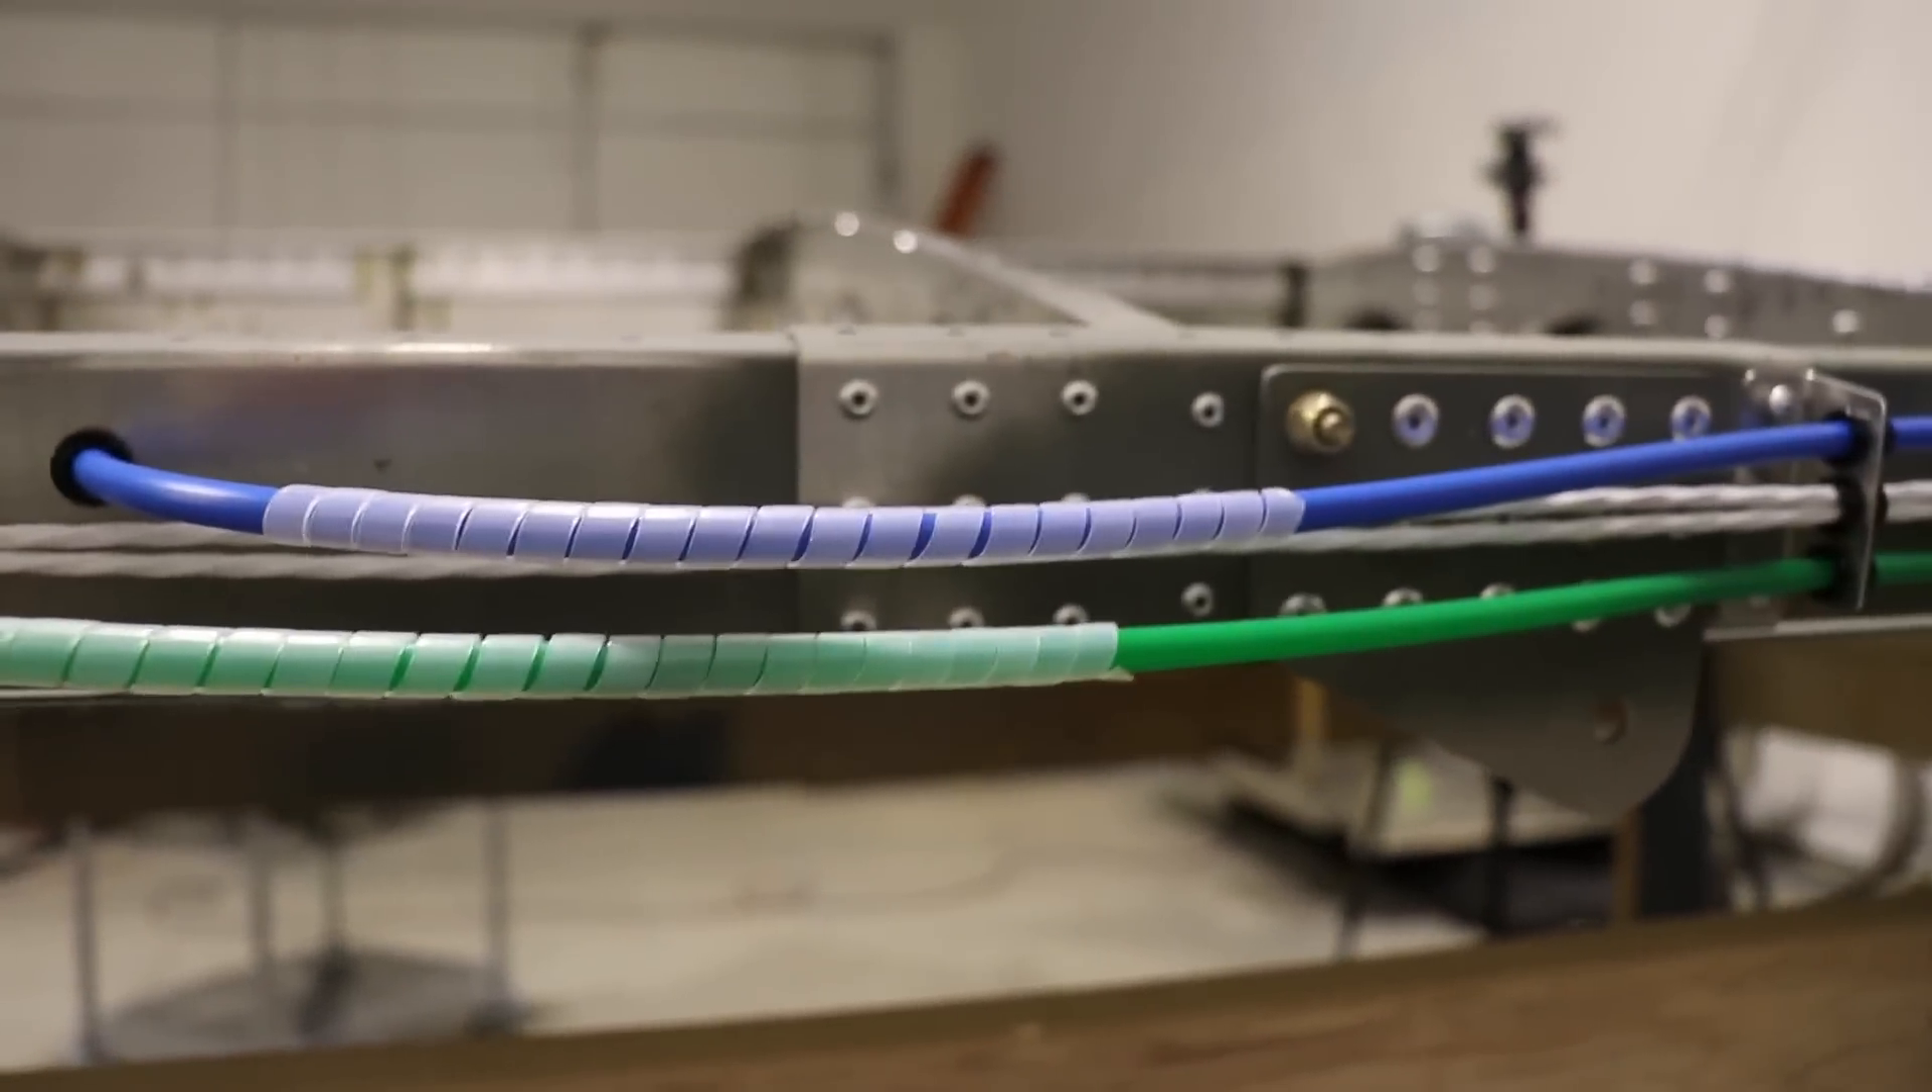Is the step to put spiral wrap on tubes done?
Yes.